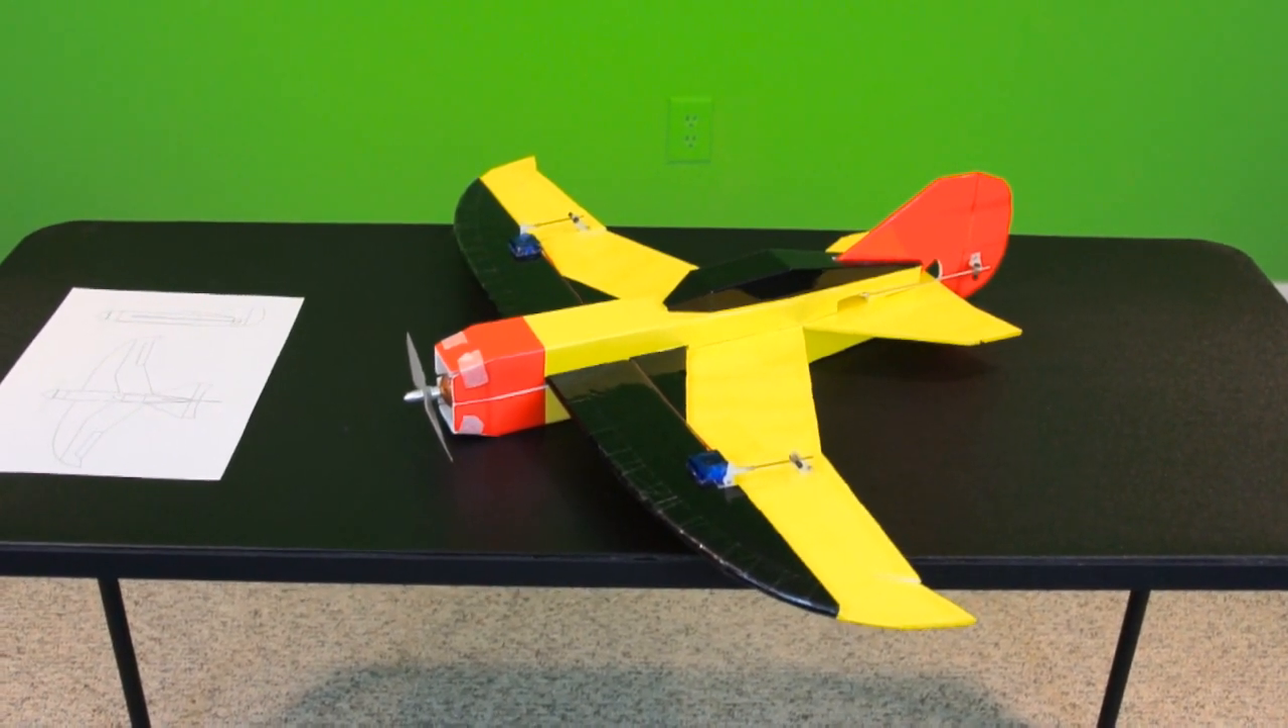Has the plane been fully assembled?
Yes.